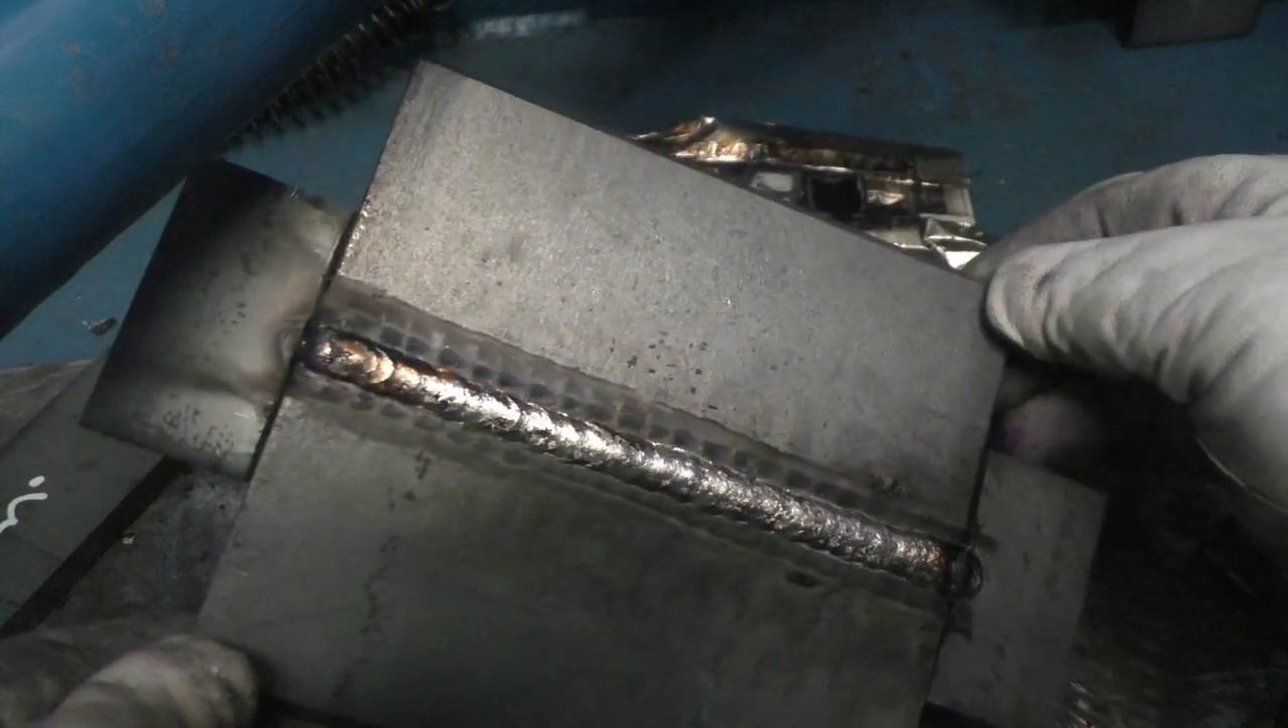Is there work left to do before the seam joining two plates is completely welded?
No.